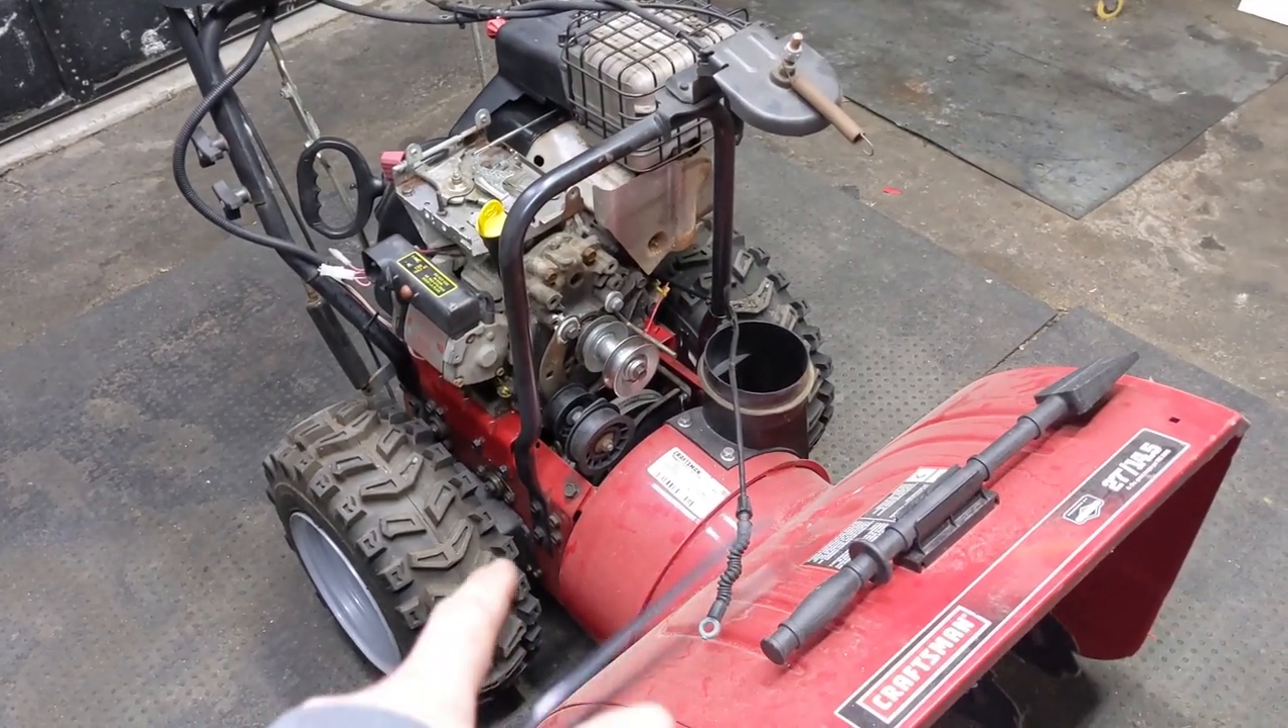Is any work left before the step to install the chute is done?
Yes.